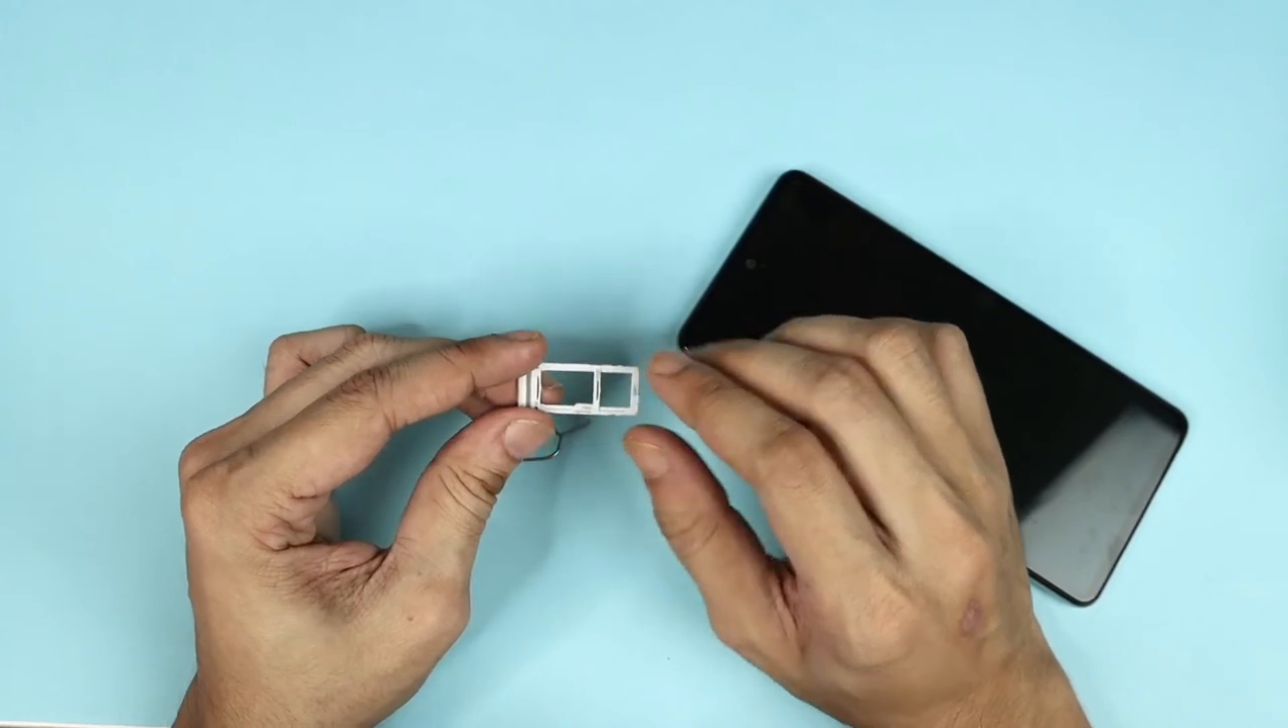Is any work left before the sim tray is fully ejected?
No.